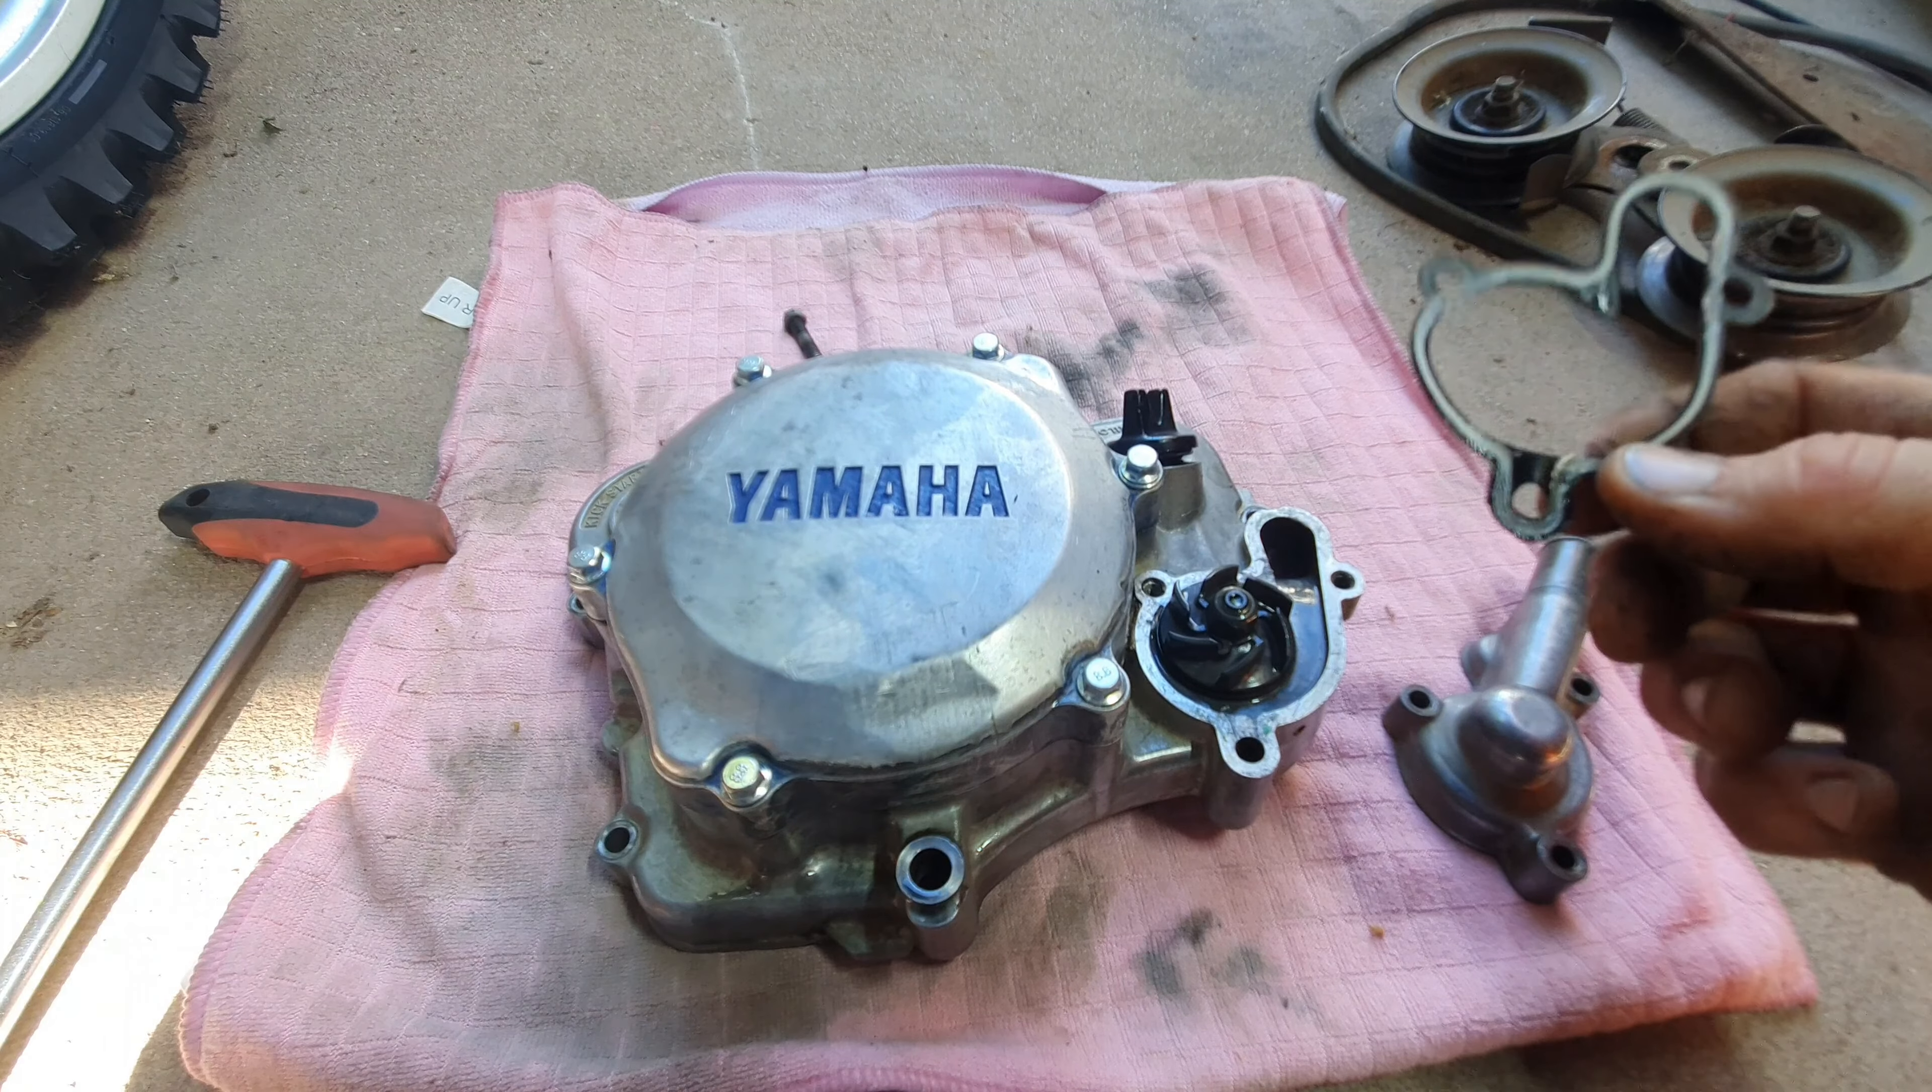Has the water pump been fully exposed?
Yes.